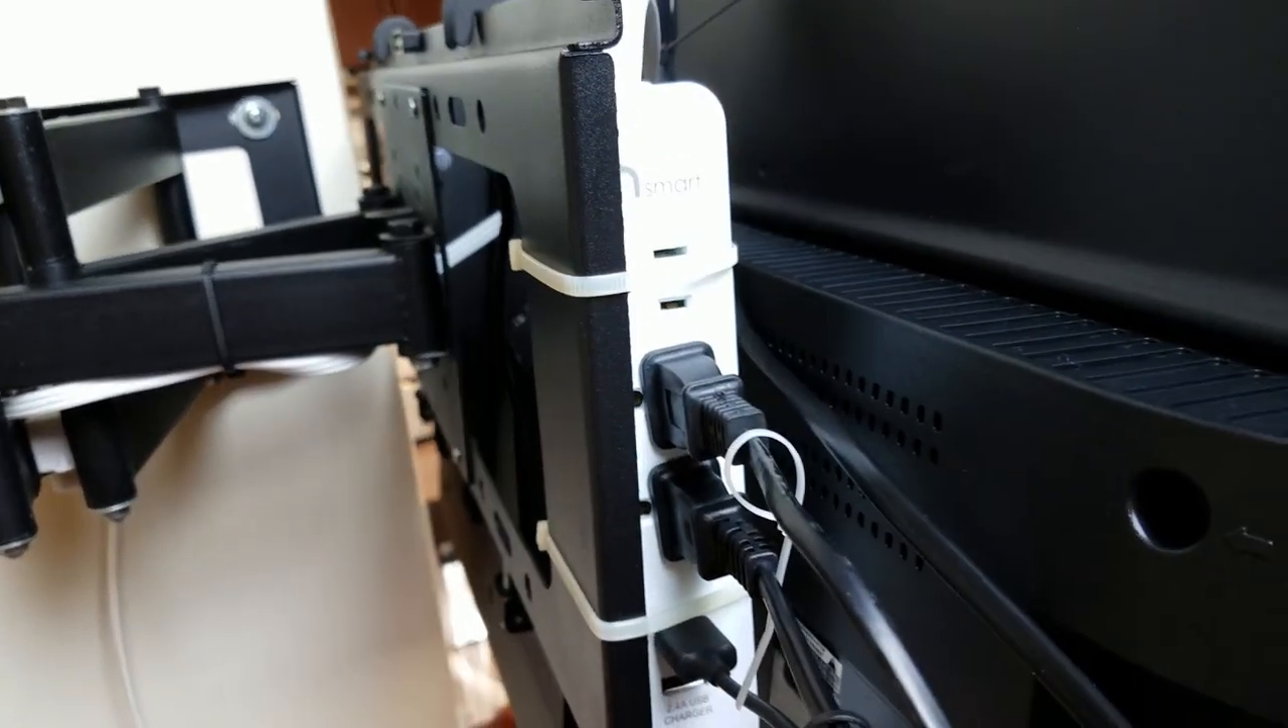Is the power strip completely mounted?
Yes.